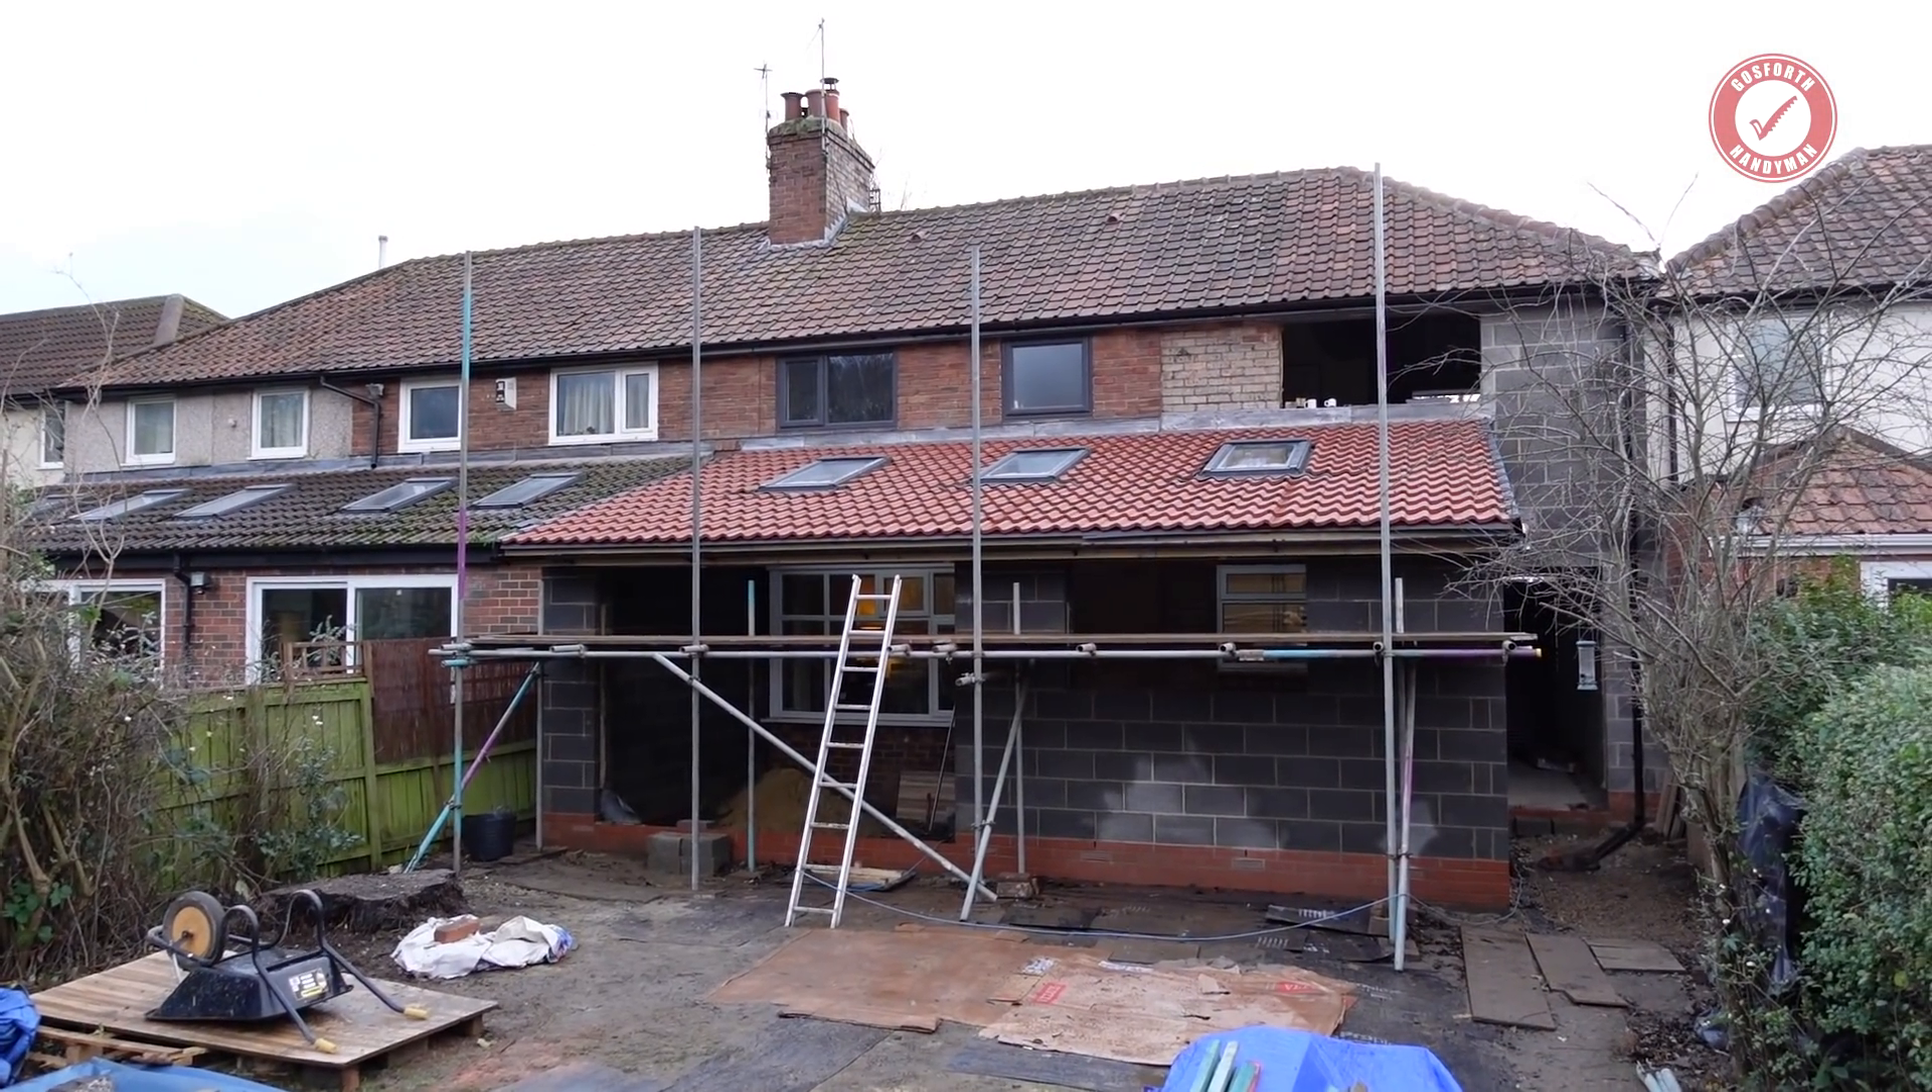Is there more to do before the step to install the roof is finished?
No.